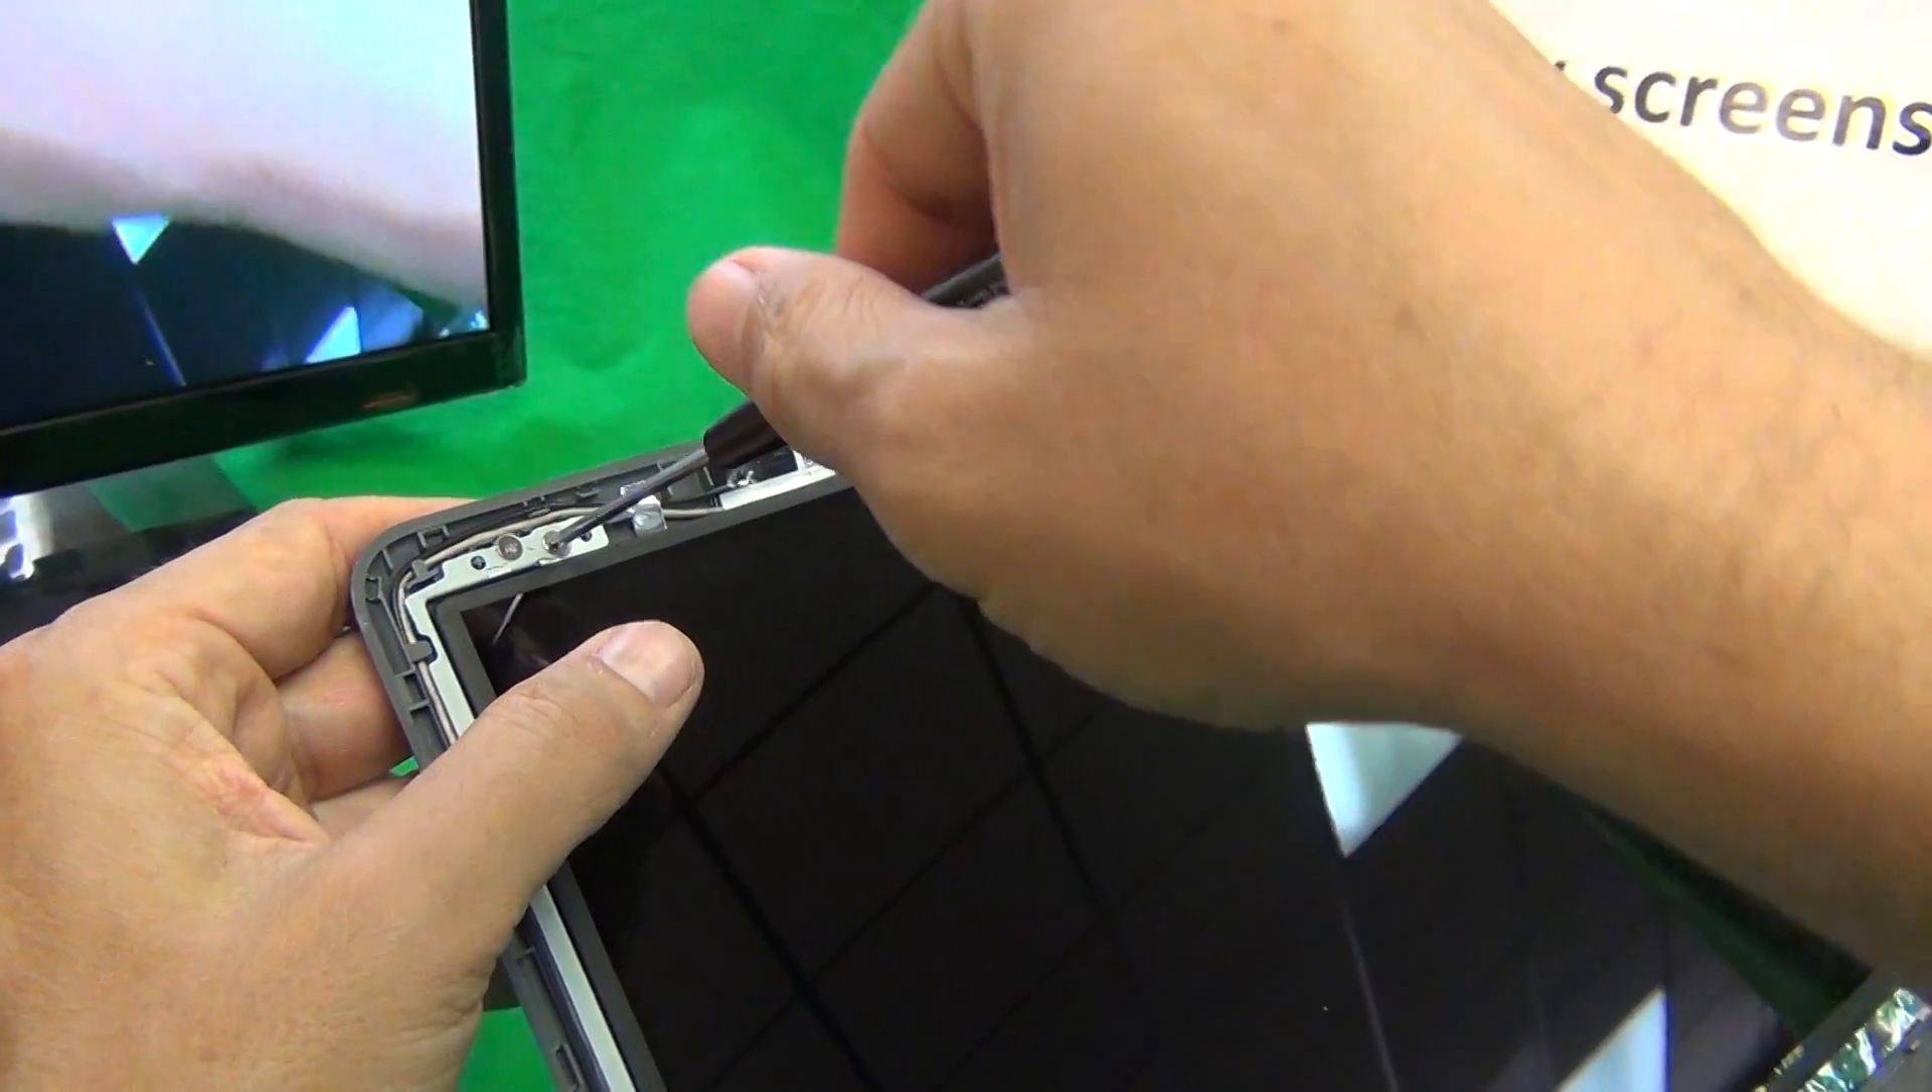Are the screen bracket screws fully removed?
No.